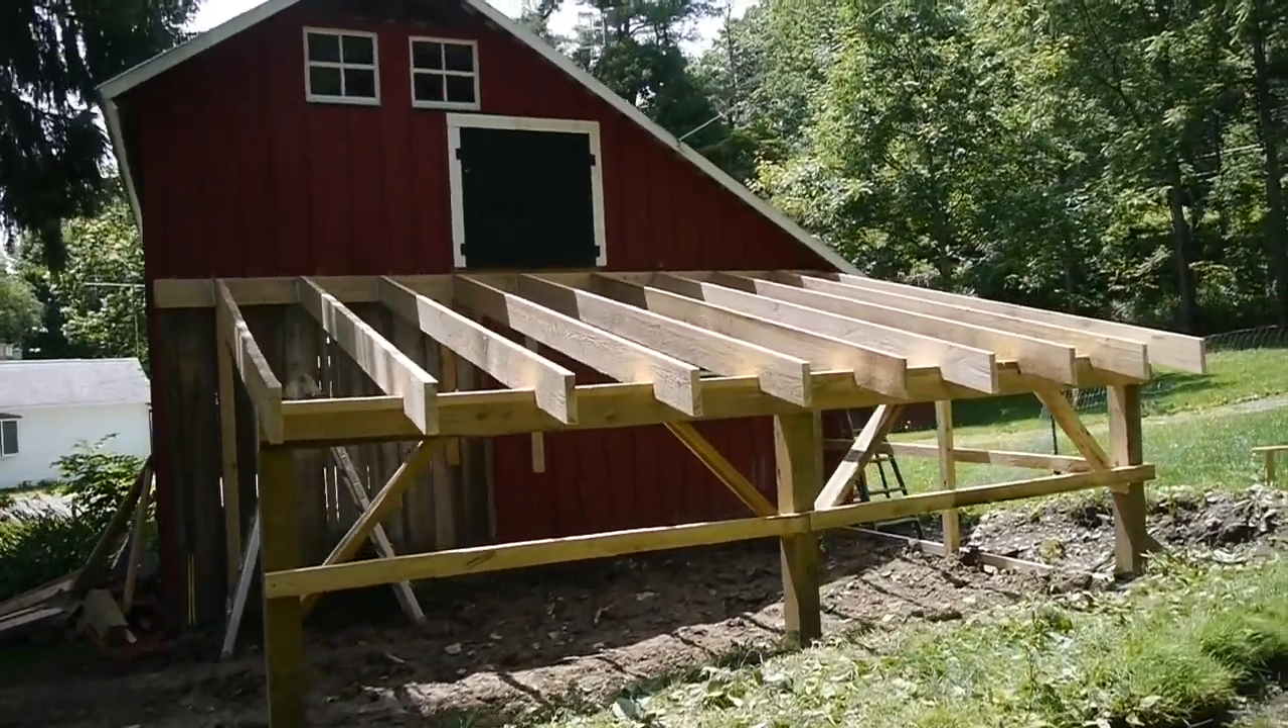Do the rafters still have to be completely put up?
No.